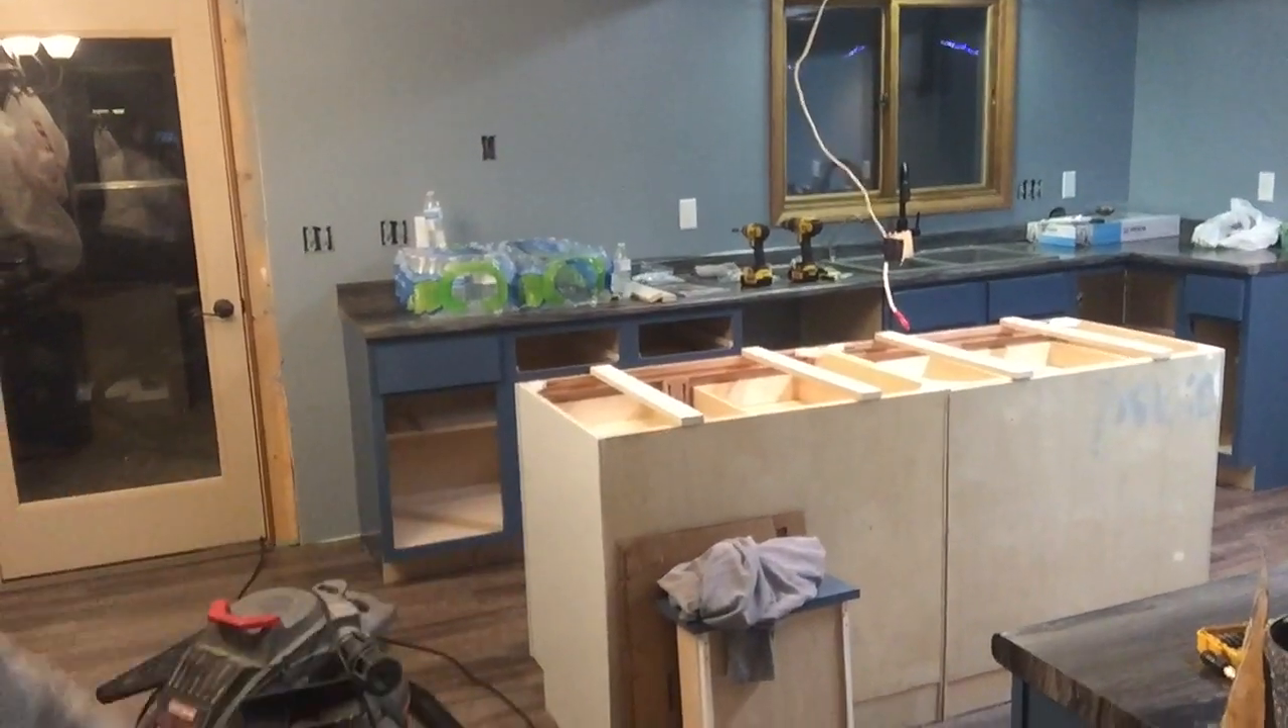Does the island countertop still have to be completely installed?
Yes.